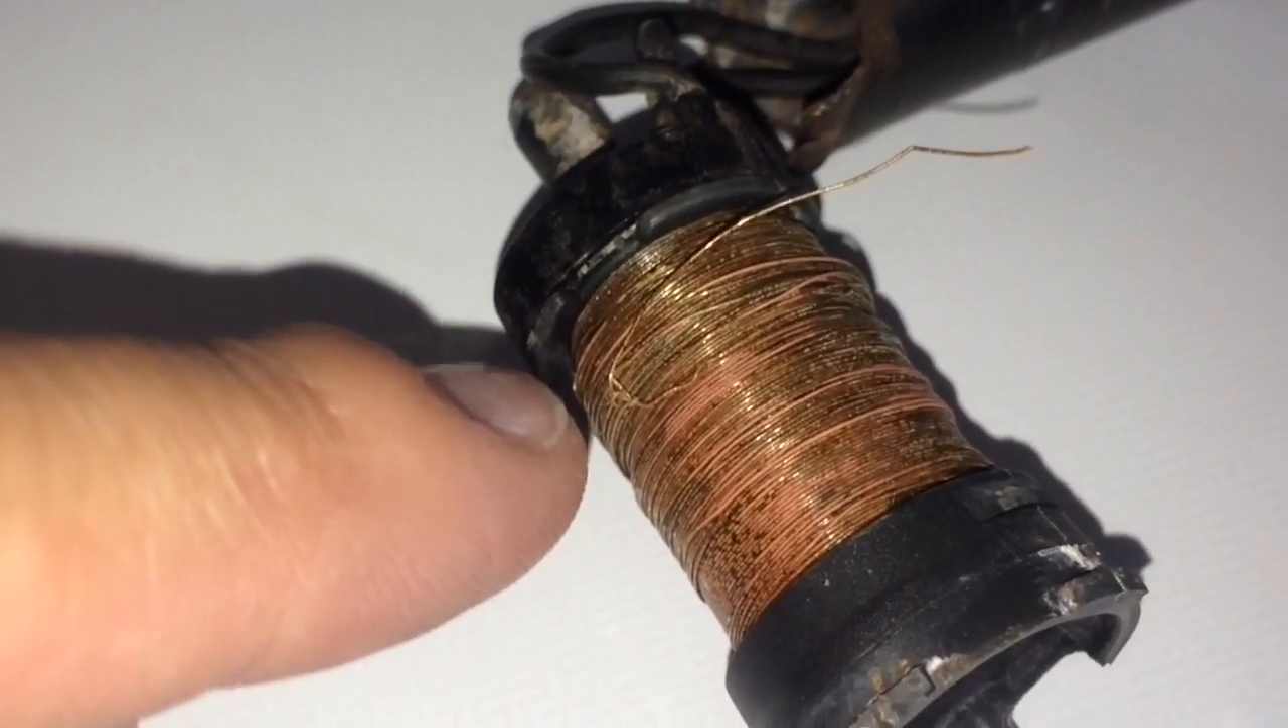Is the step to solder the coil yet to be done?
Yes.